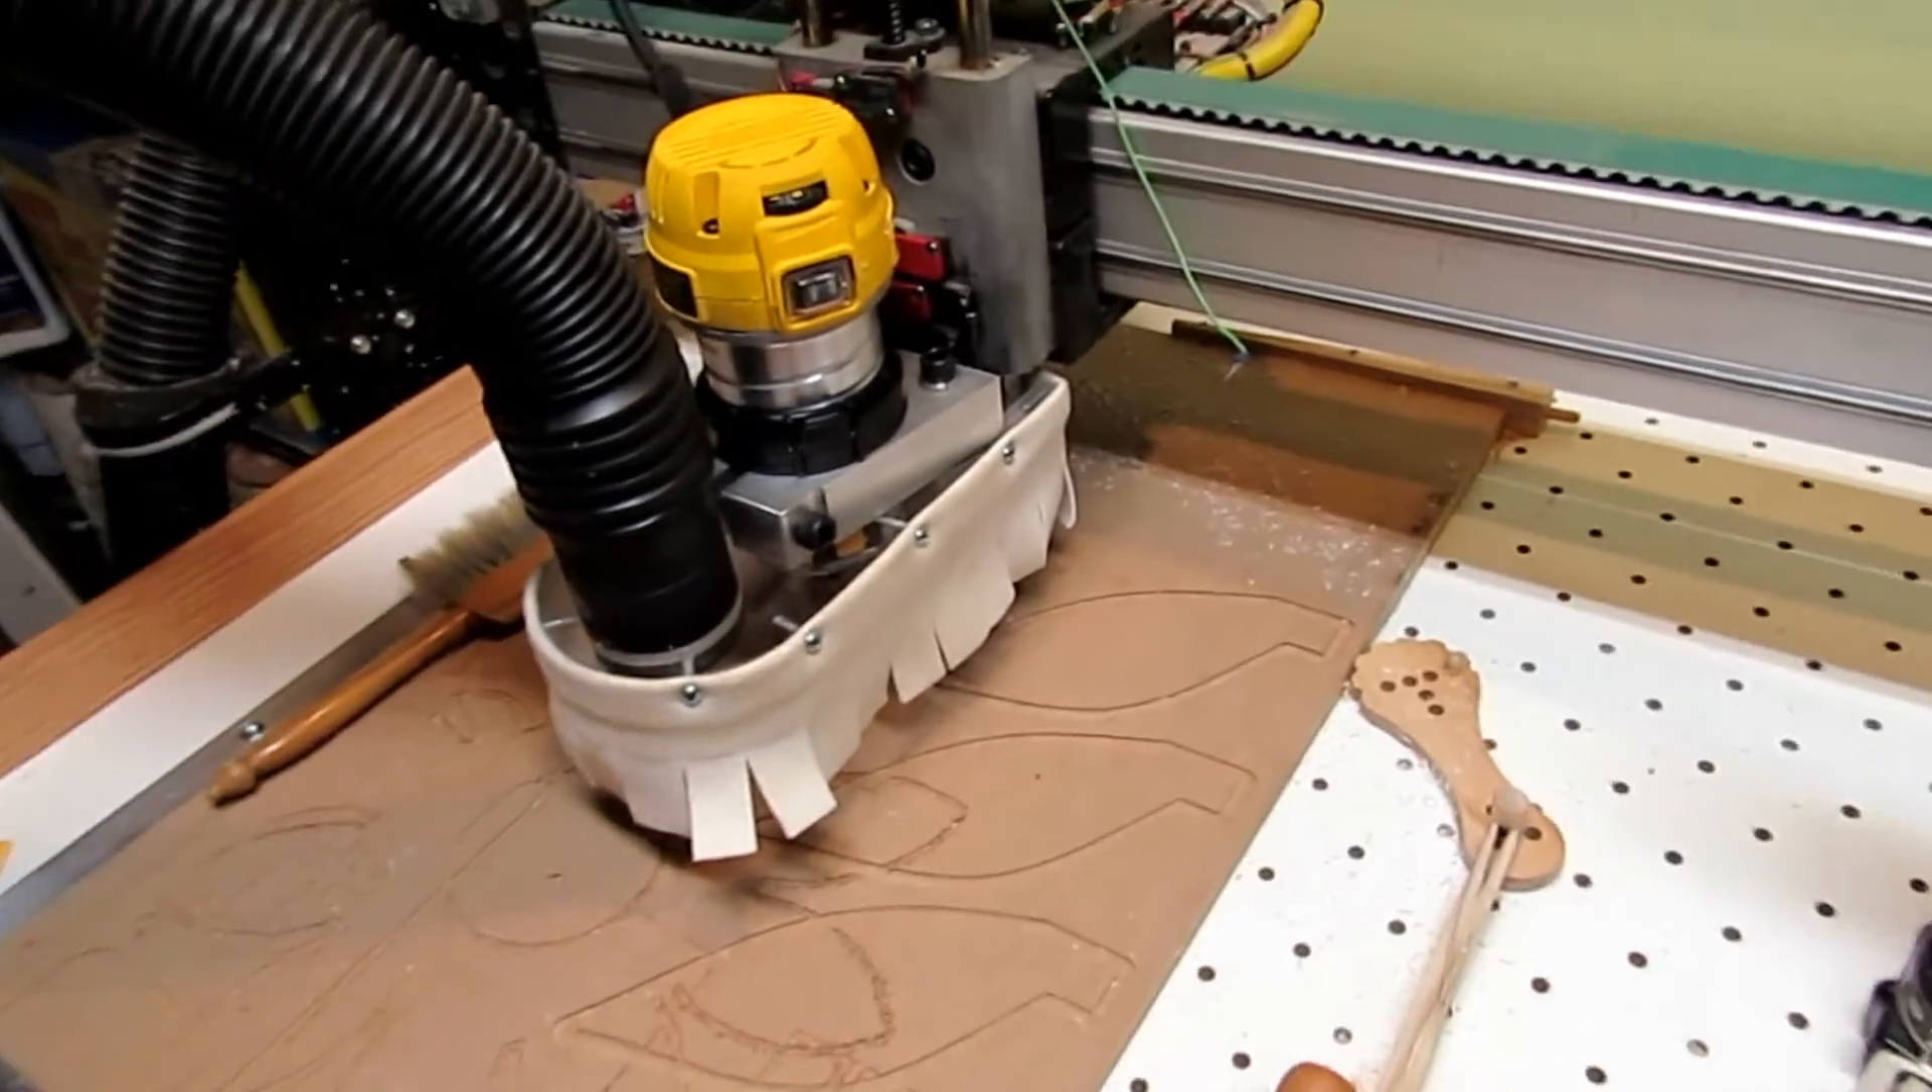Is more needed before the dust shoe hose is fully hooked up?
No.